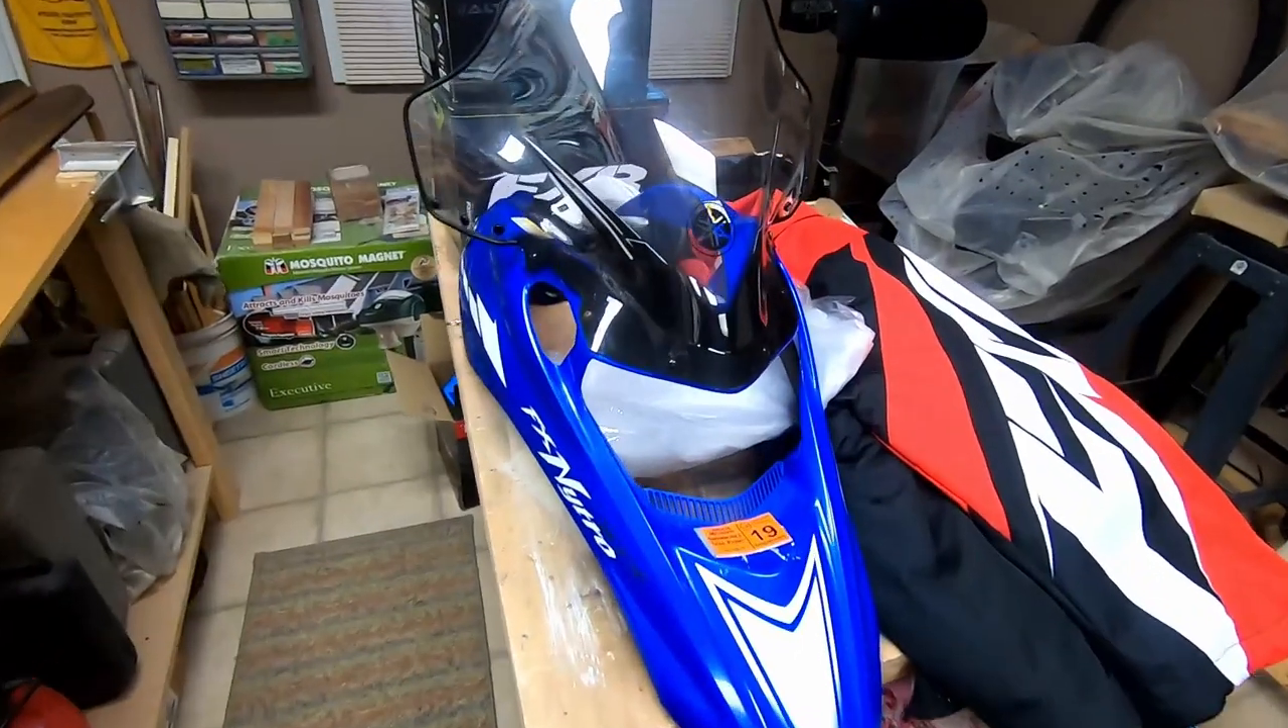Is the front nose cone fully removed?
Yes.